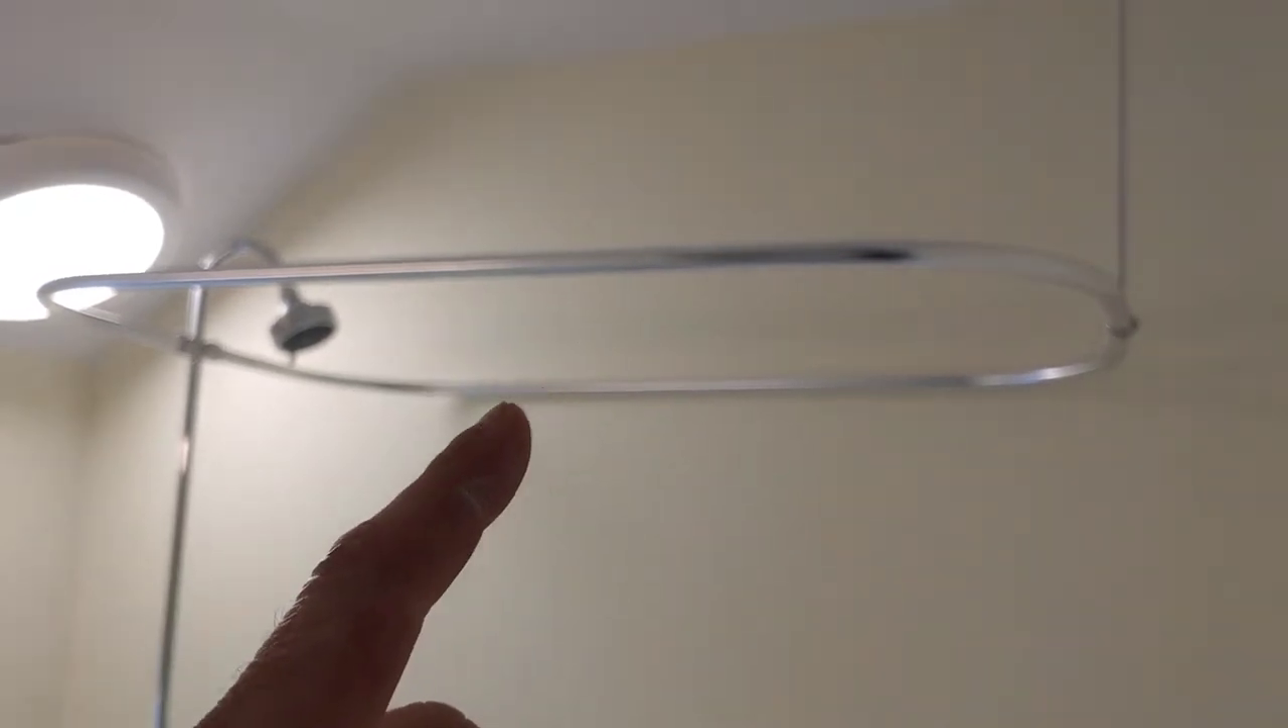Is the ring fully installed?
Yes.